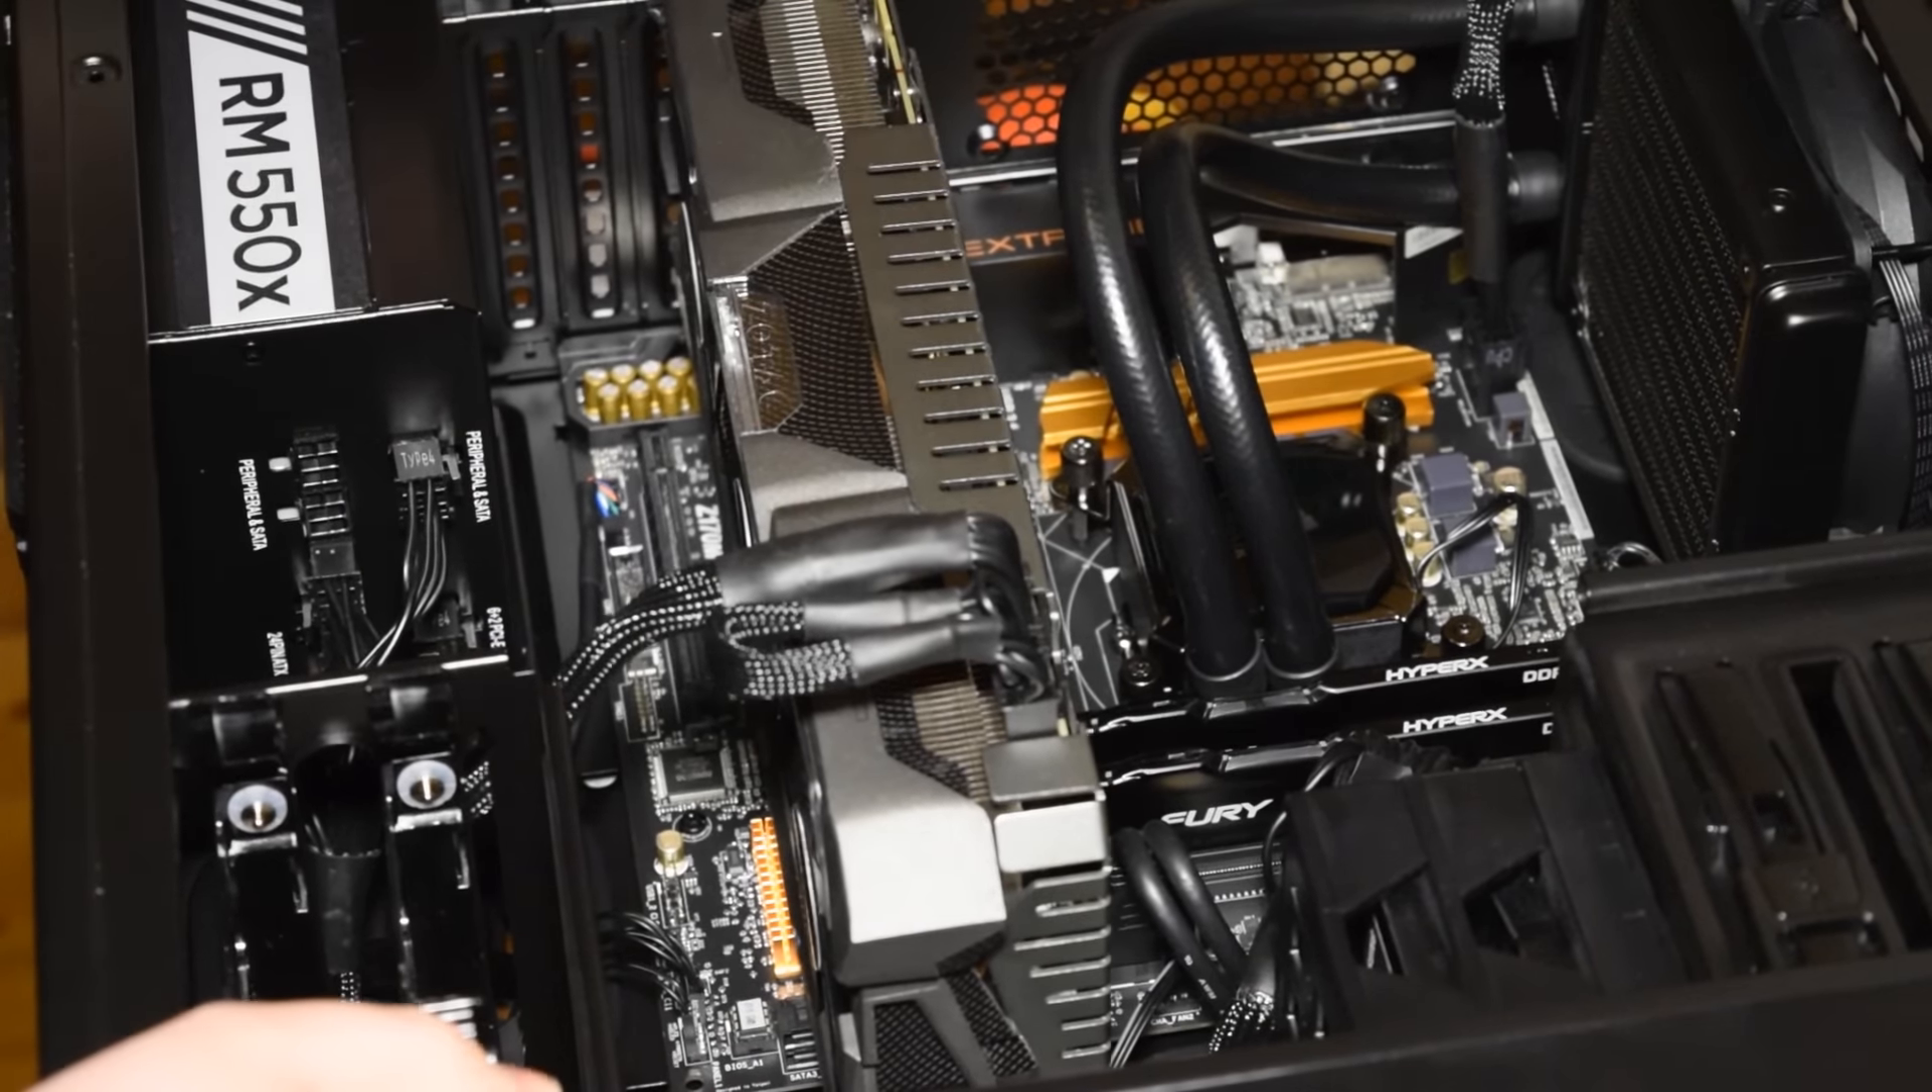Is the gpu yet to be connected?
No.